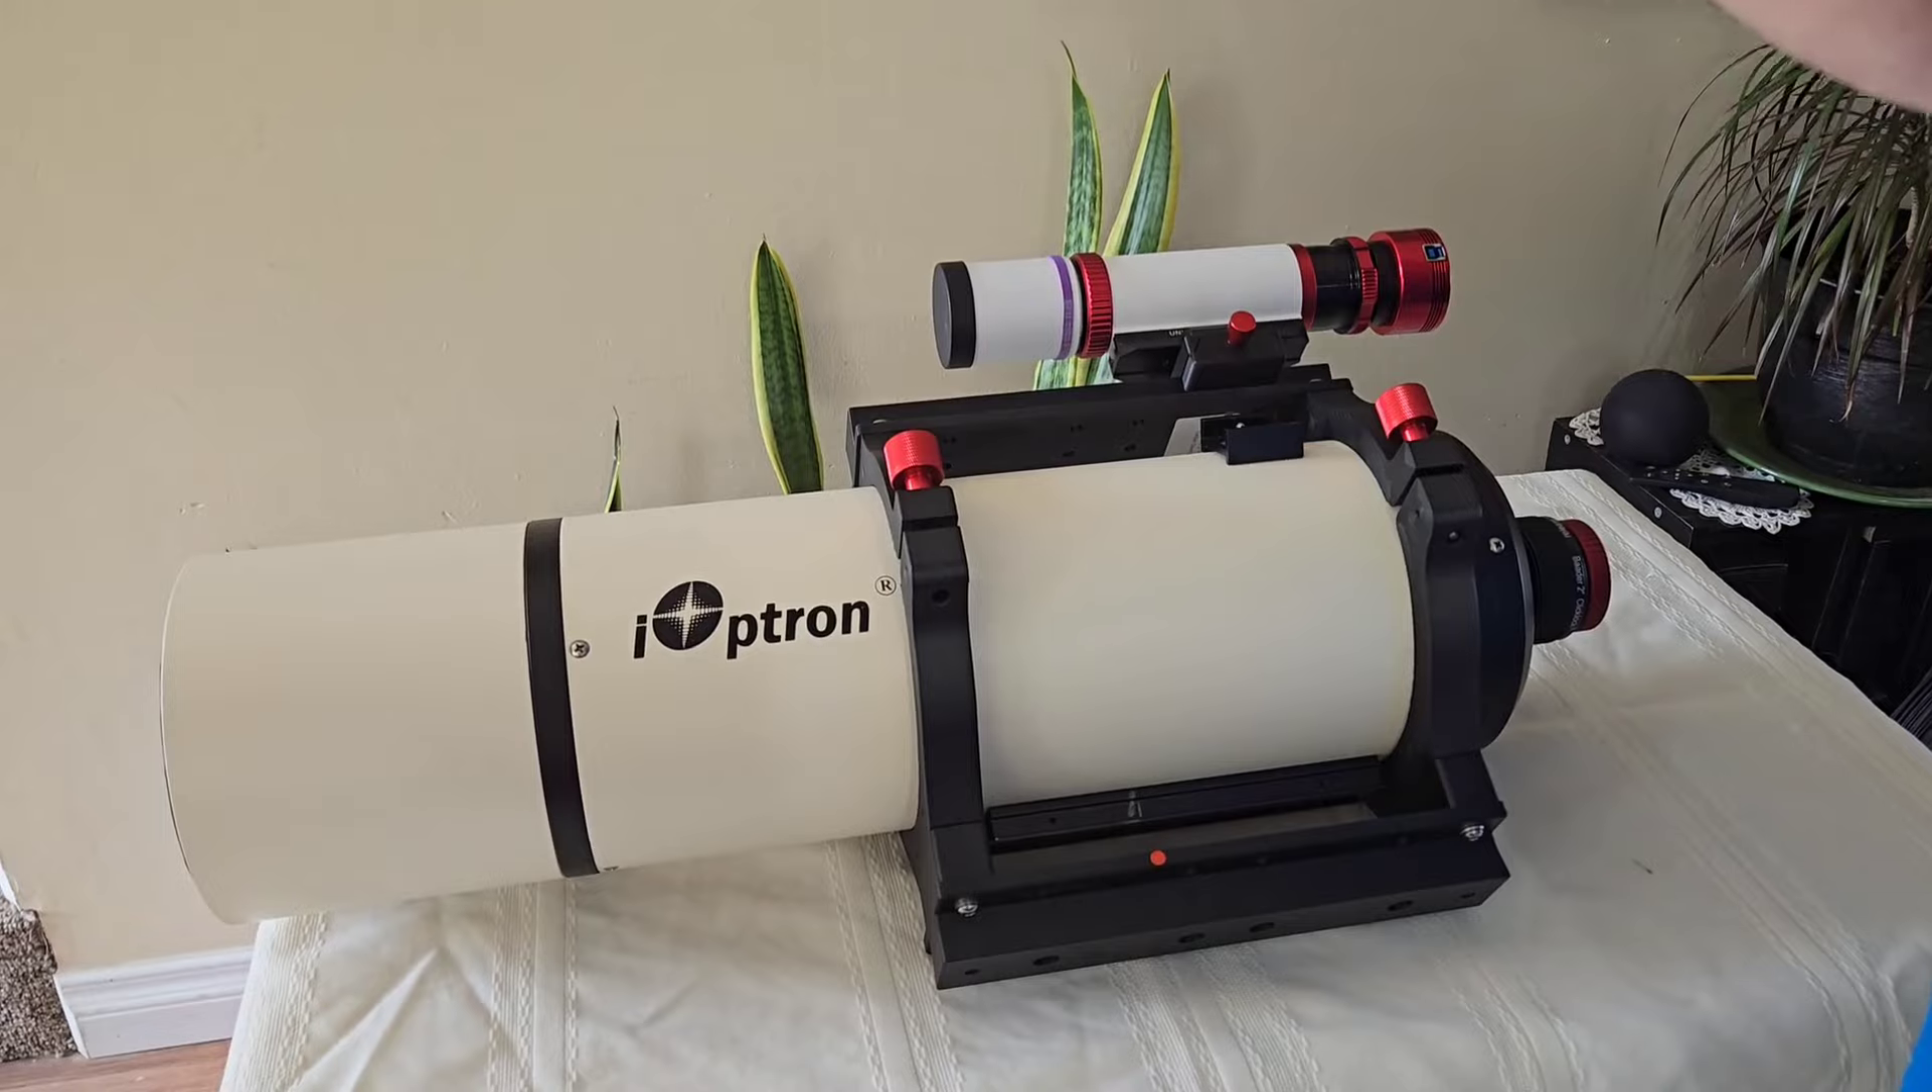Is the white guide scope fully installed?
Yes.